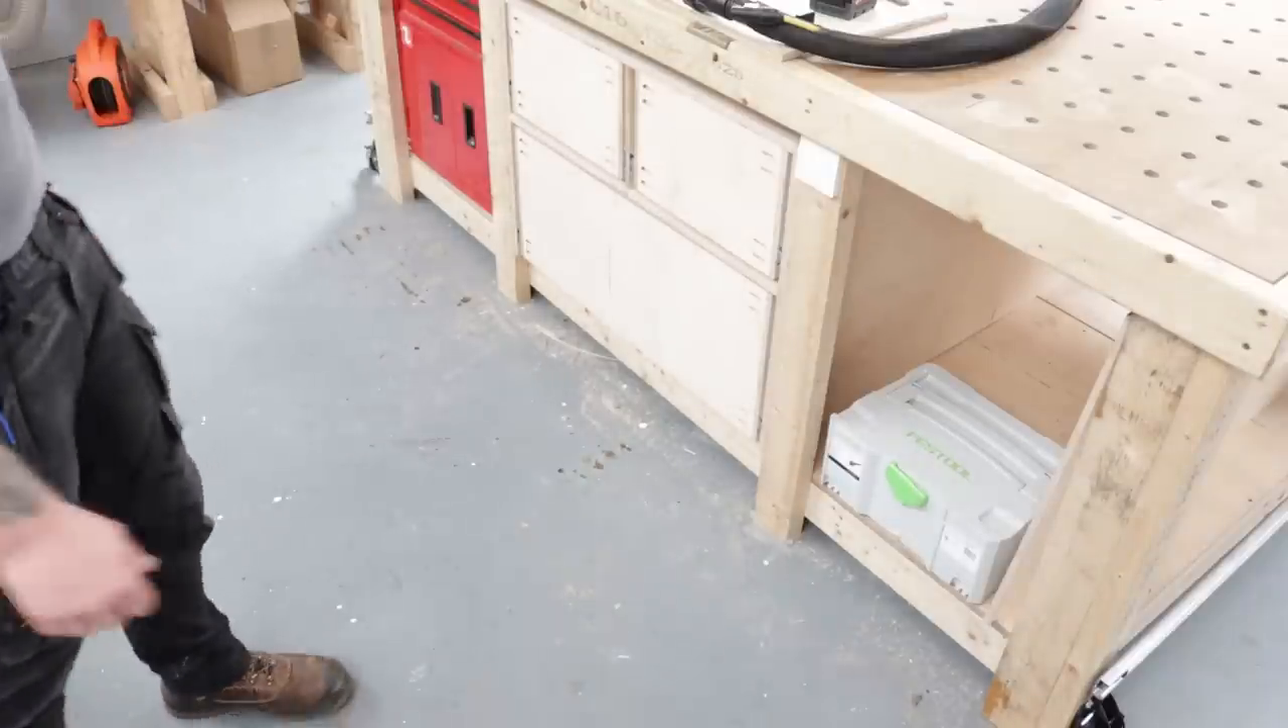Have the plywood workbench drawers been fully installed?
Yes.